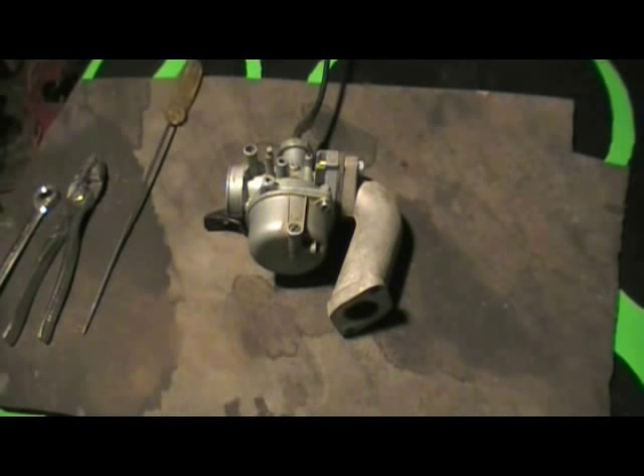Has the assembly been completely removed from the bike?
Yes.